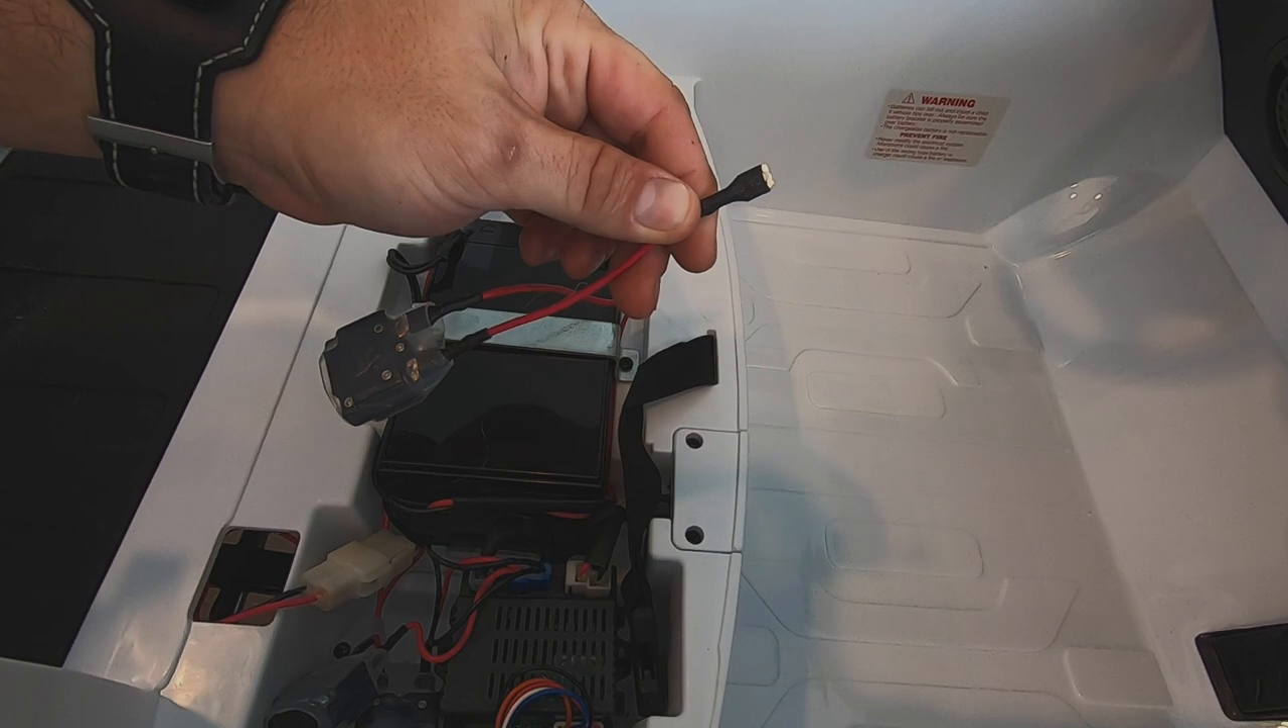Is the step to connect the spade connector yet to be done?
Yes.